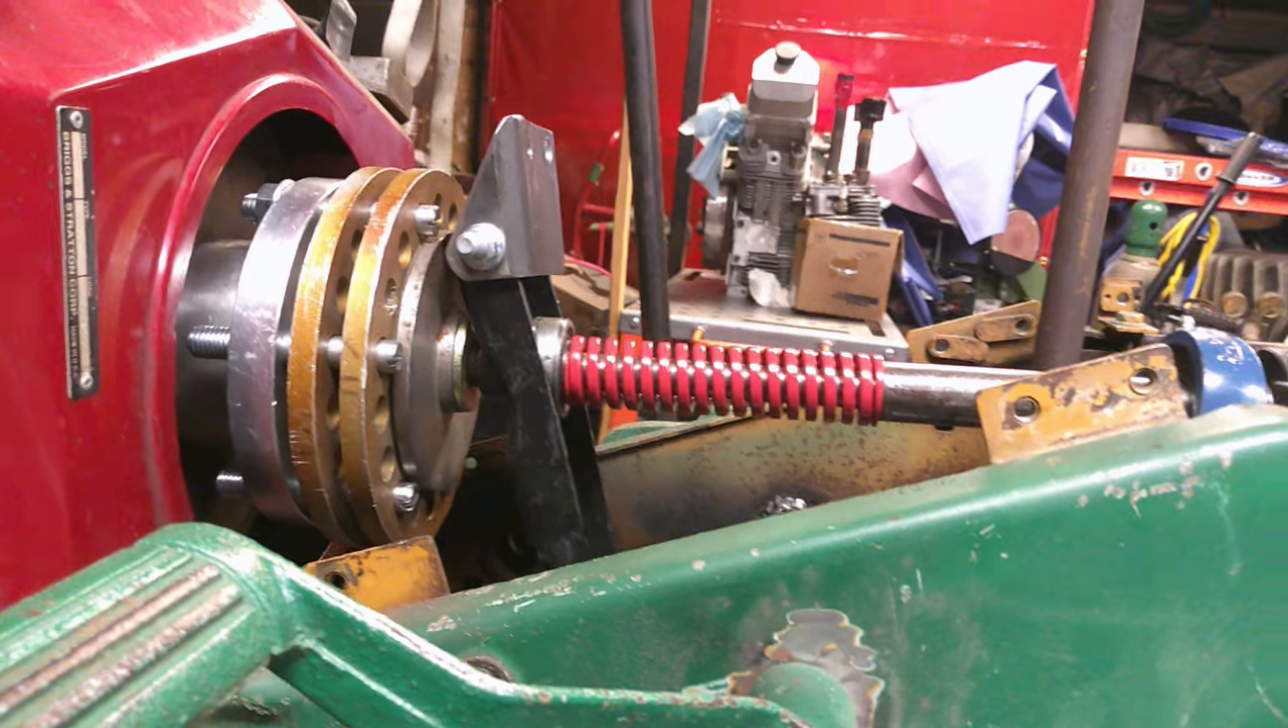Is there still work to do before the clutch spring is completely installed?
No.